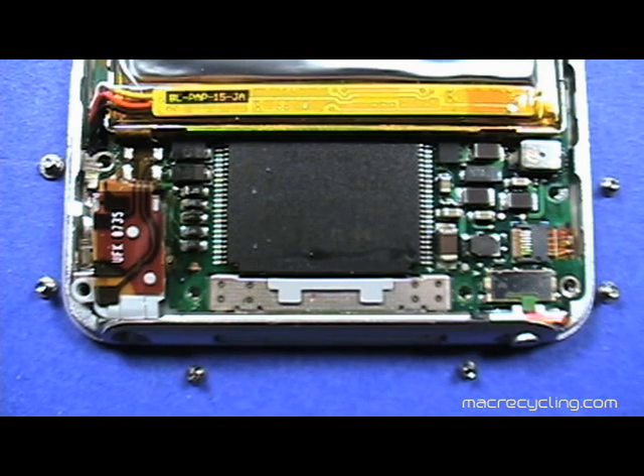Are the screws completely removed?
Yes.